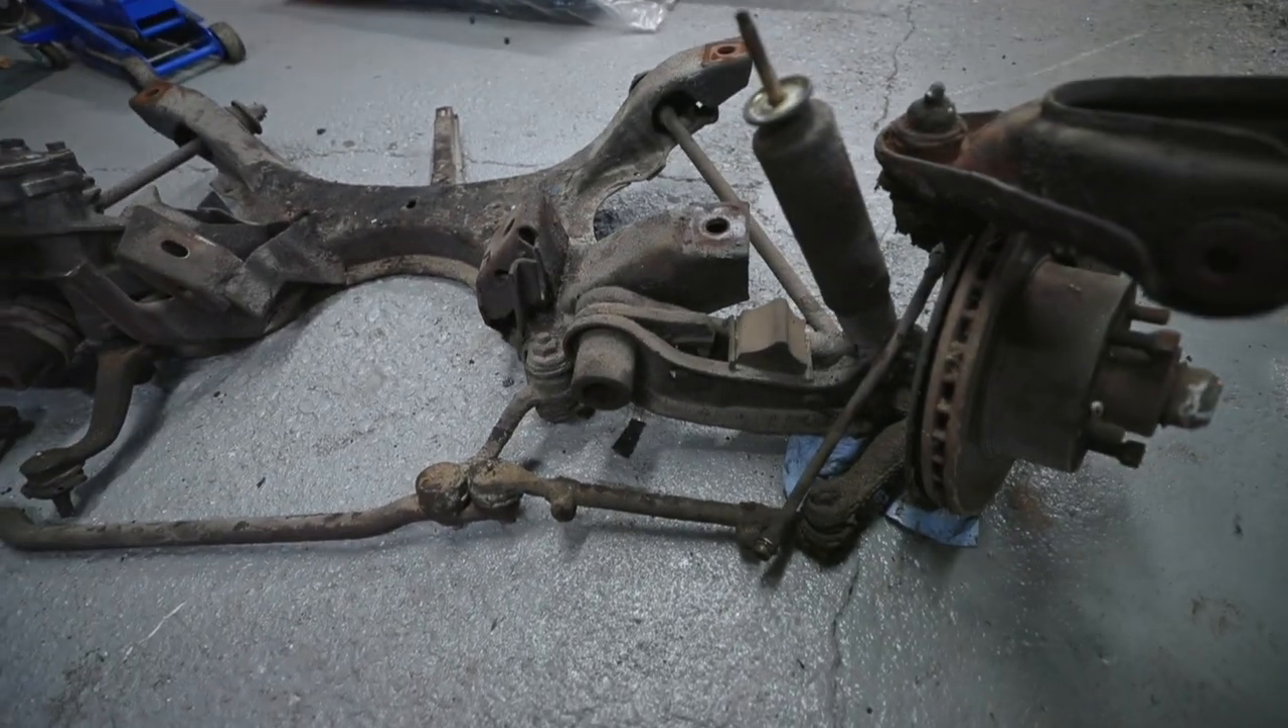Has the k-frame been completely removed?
Yes.